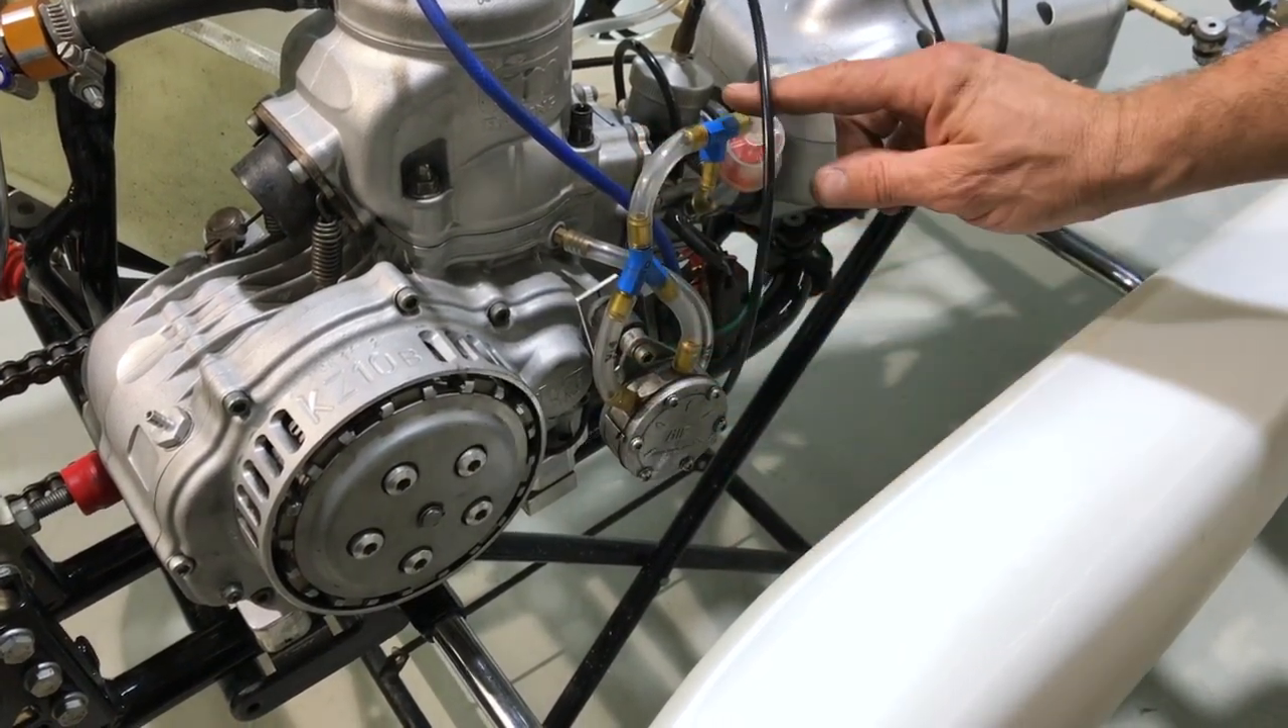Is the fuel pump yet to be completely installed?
No.